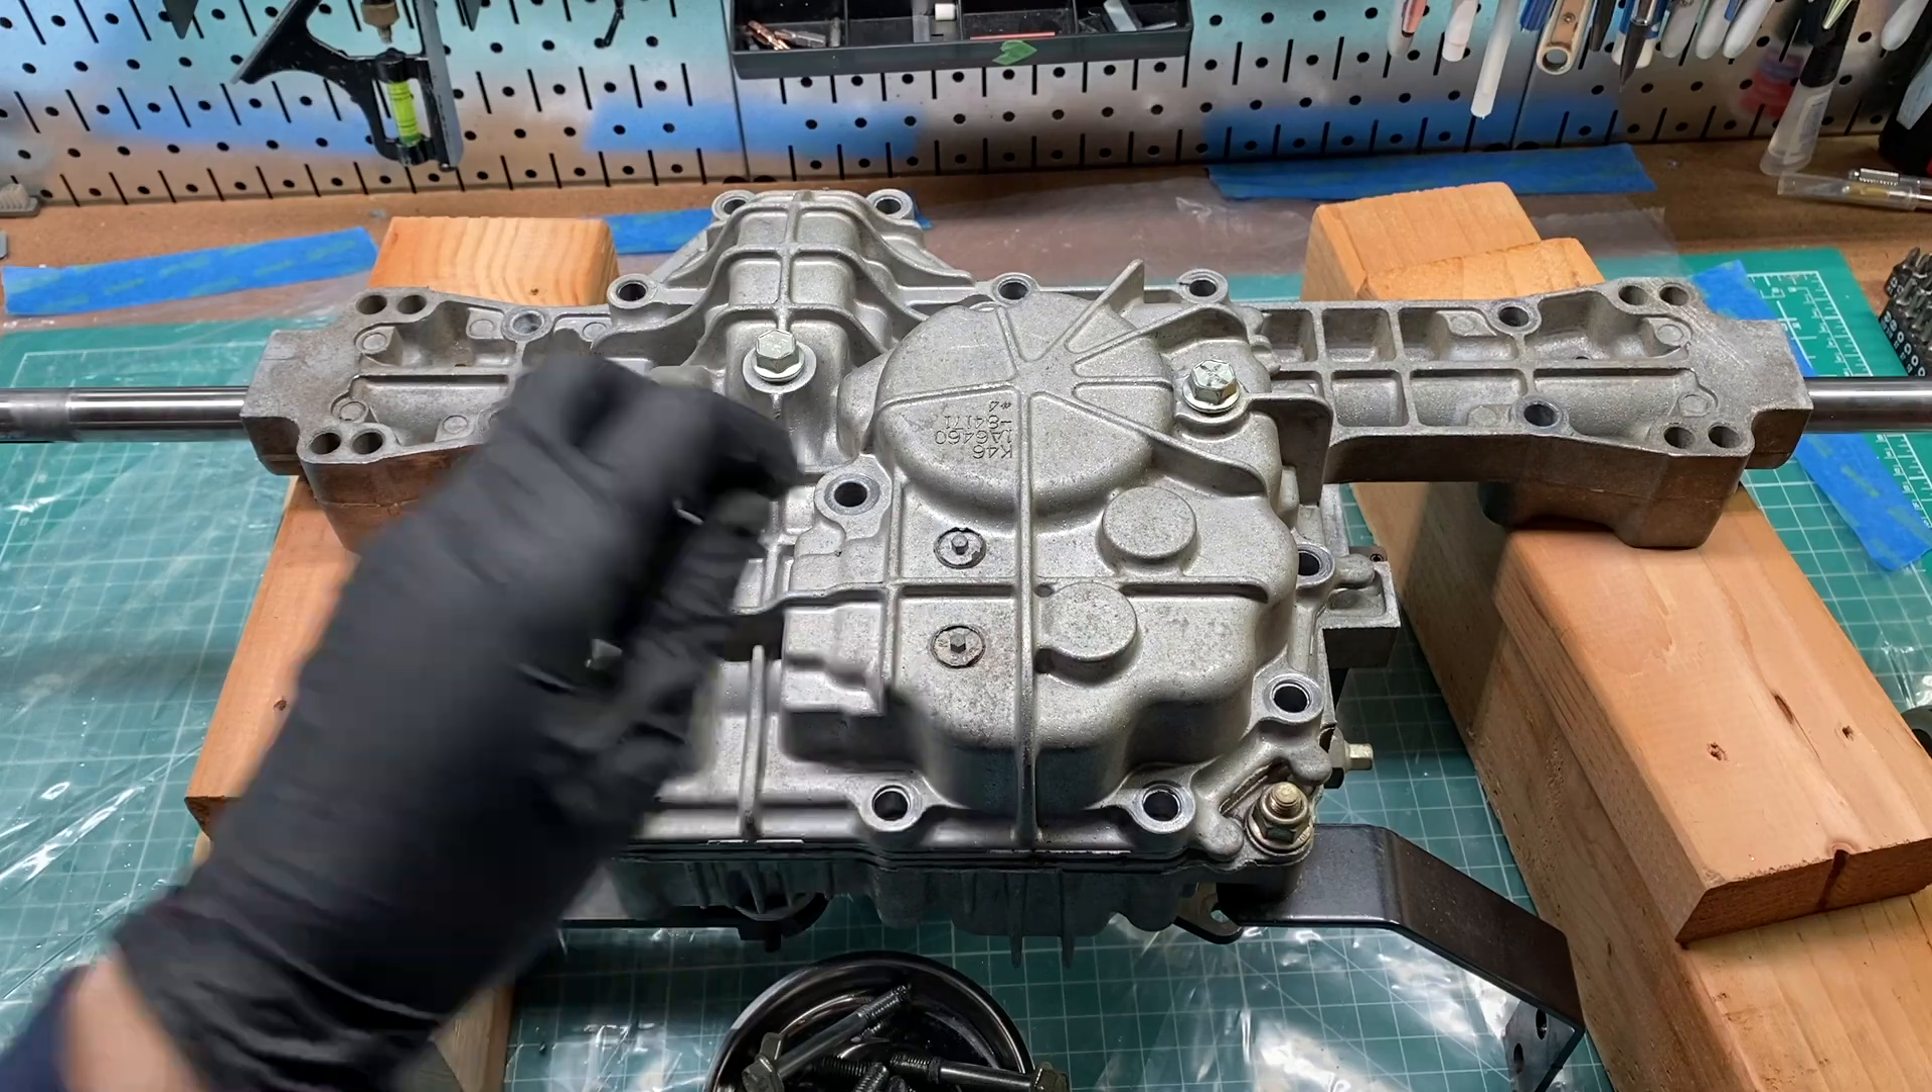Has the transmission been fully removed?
Yes.